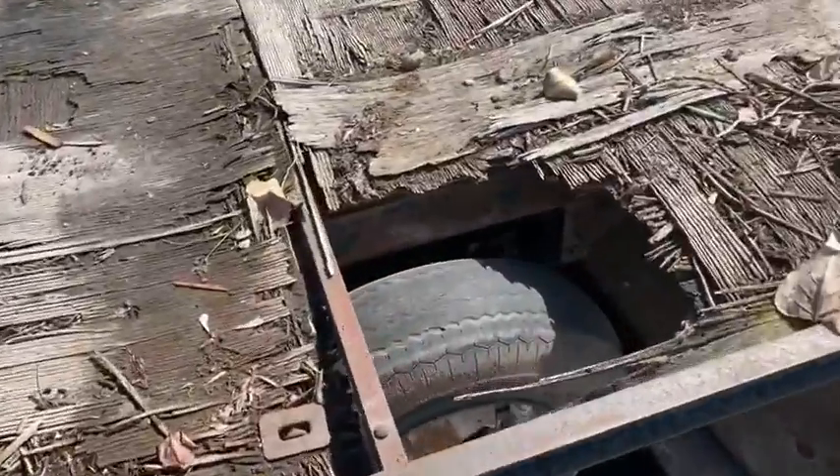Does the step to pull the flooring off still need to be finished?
Yes.